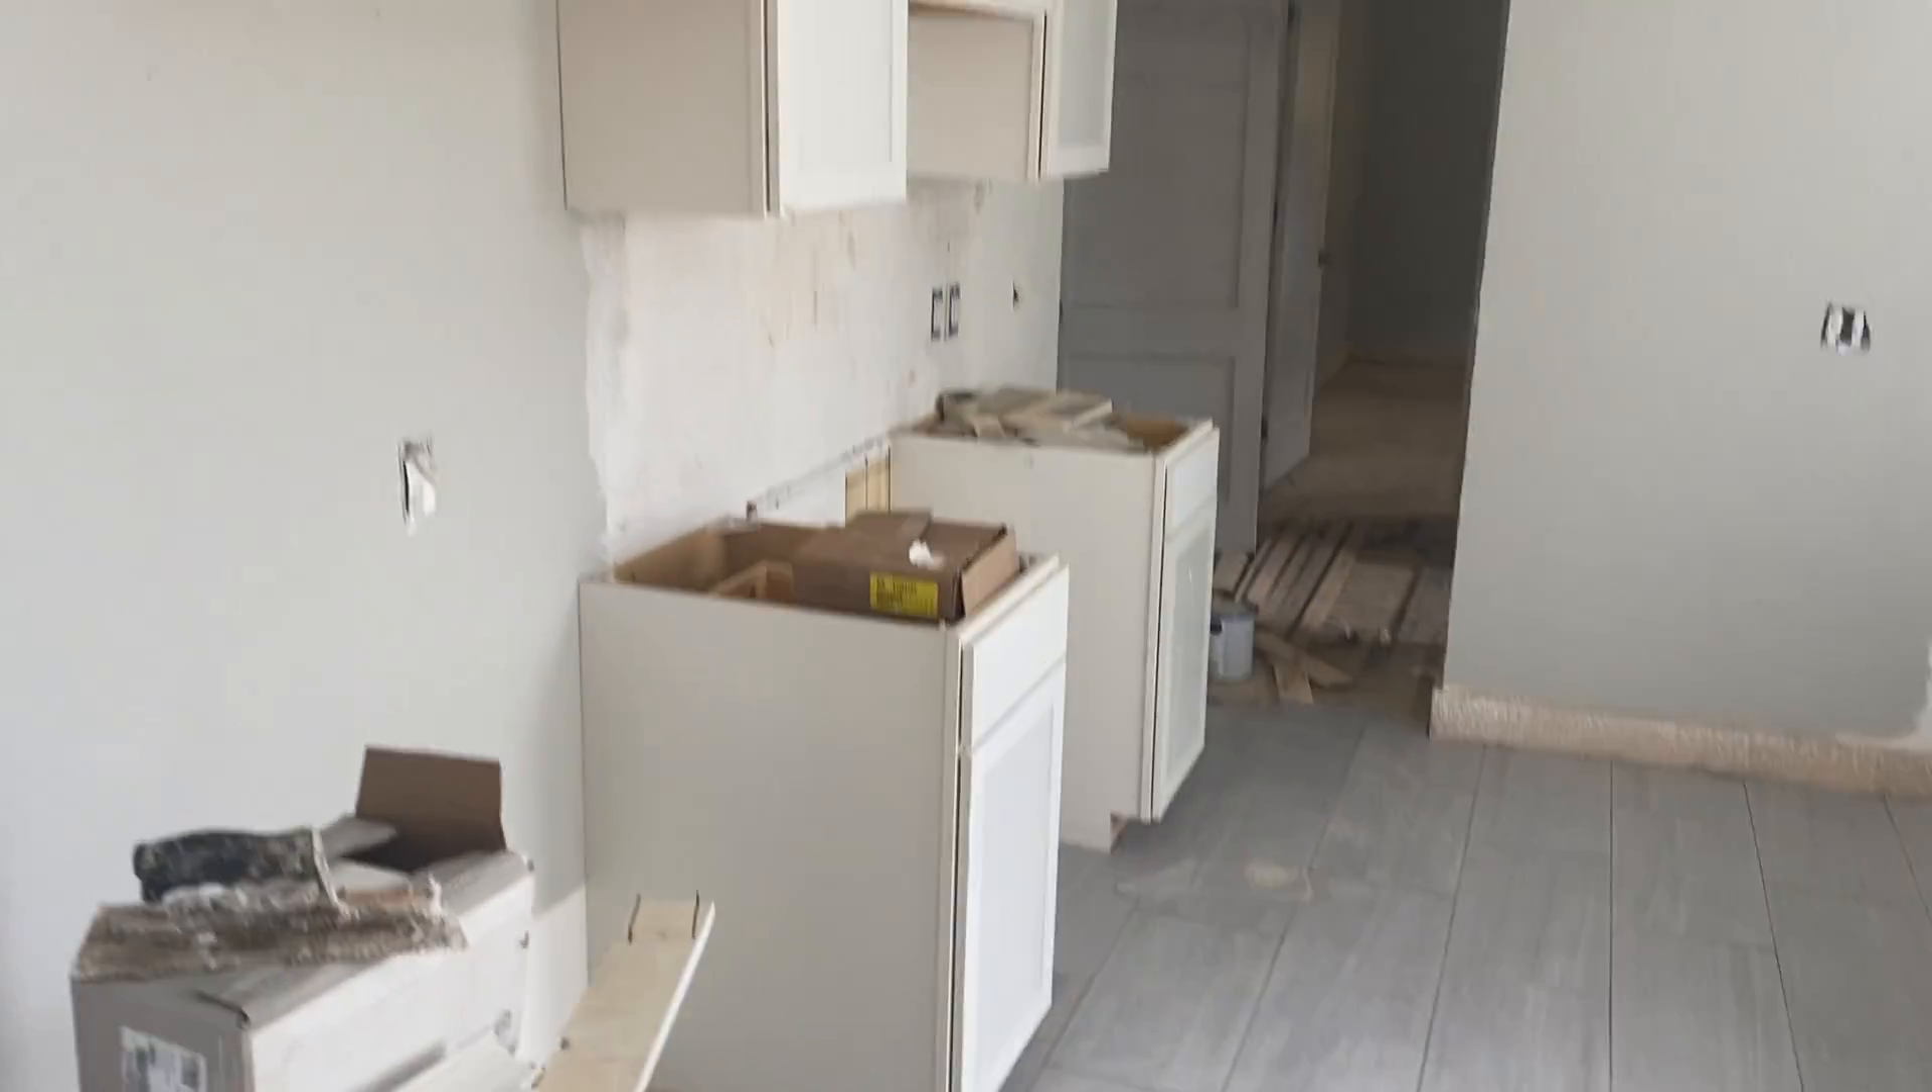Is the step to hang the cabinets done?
Yes.